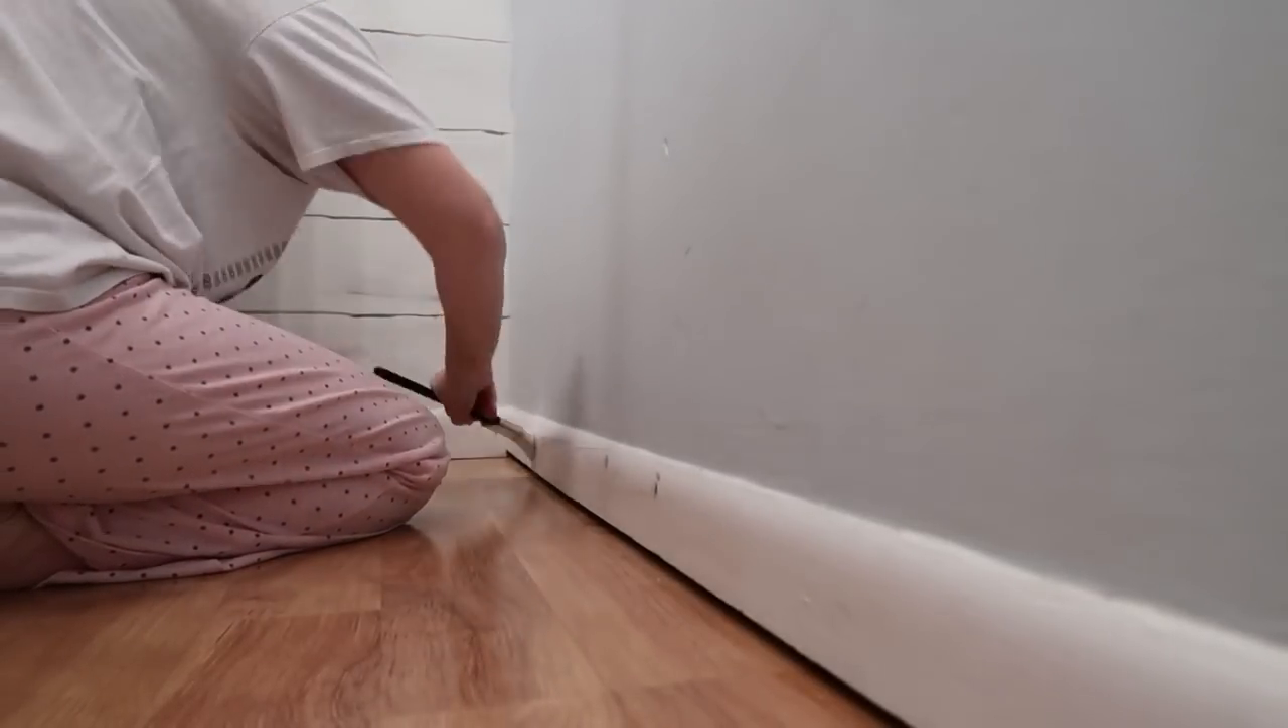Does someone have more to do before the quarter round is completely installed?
Yes.